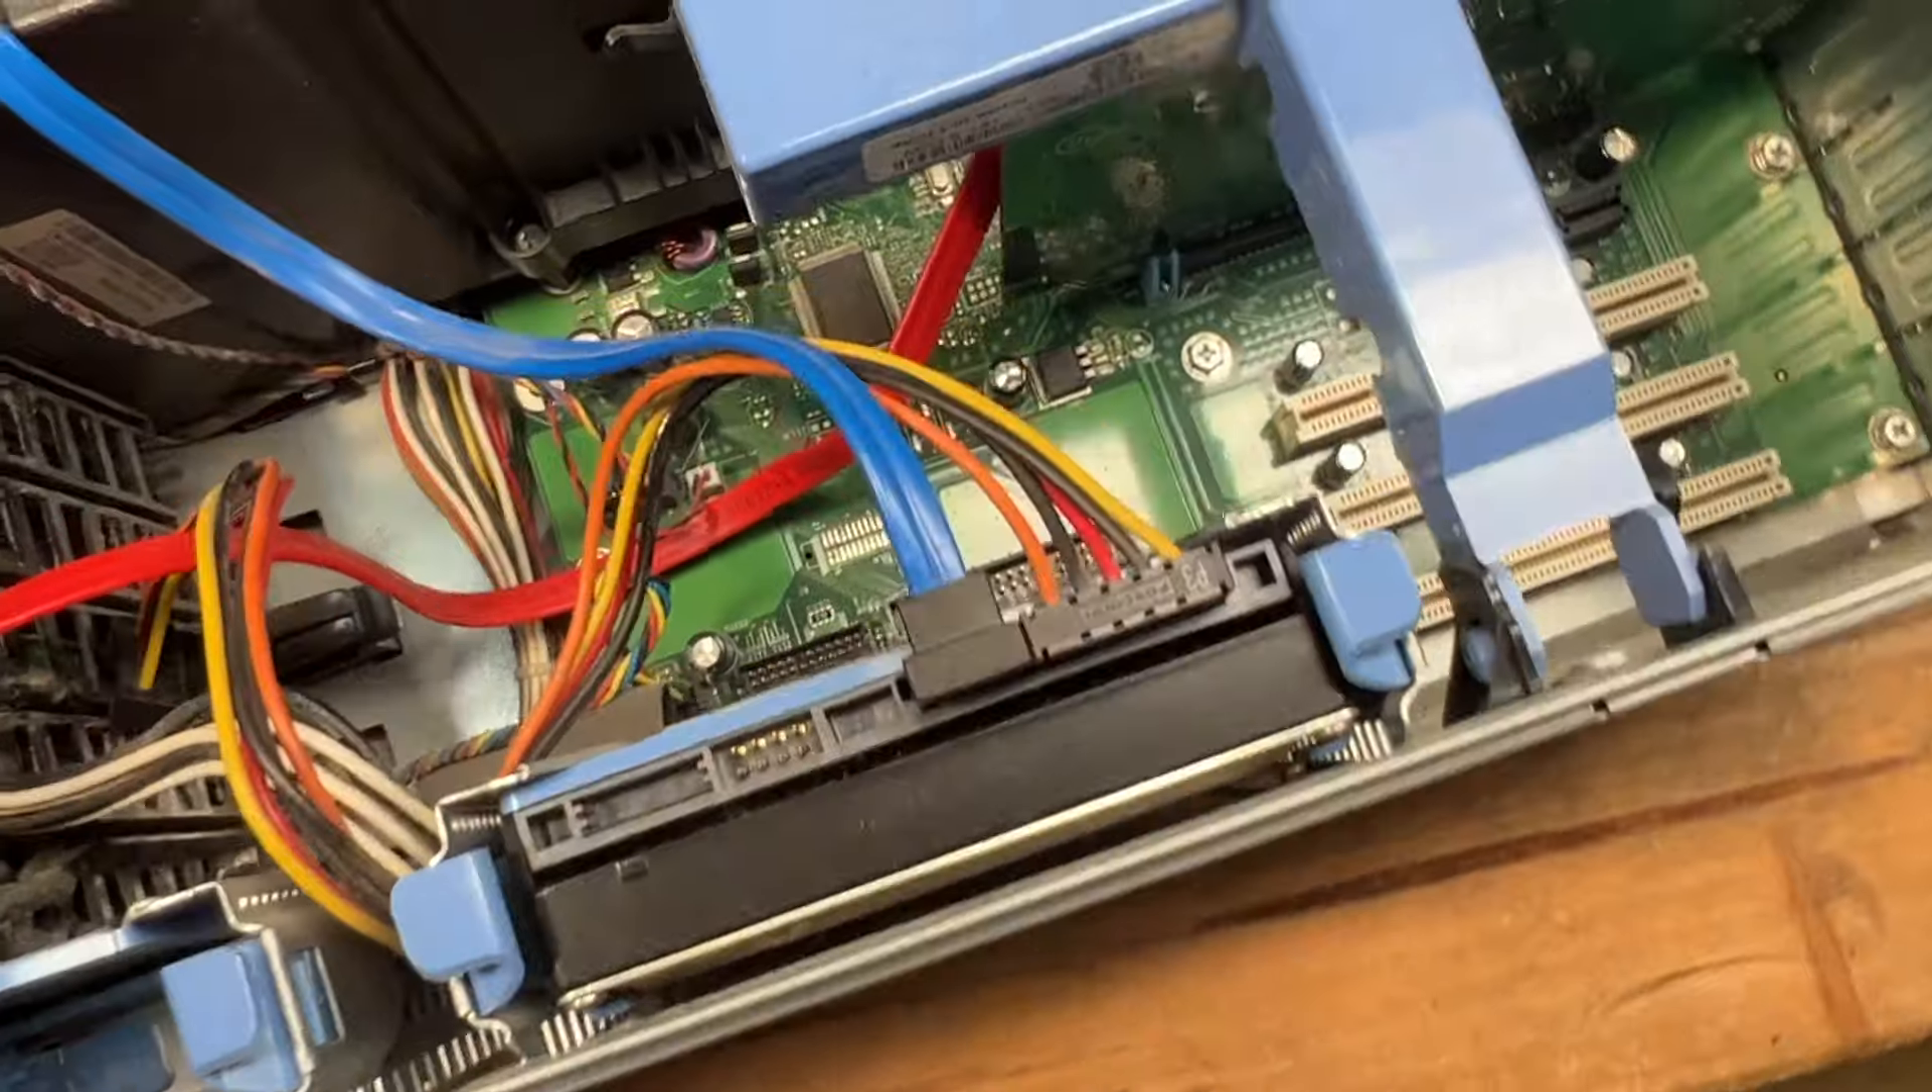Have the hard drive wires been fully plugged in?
Yes.